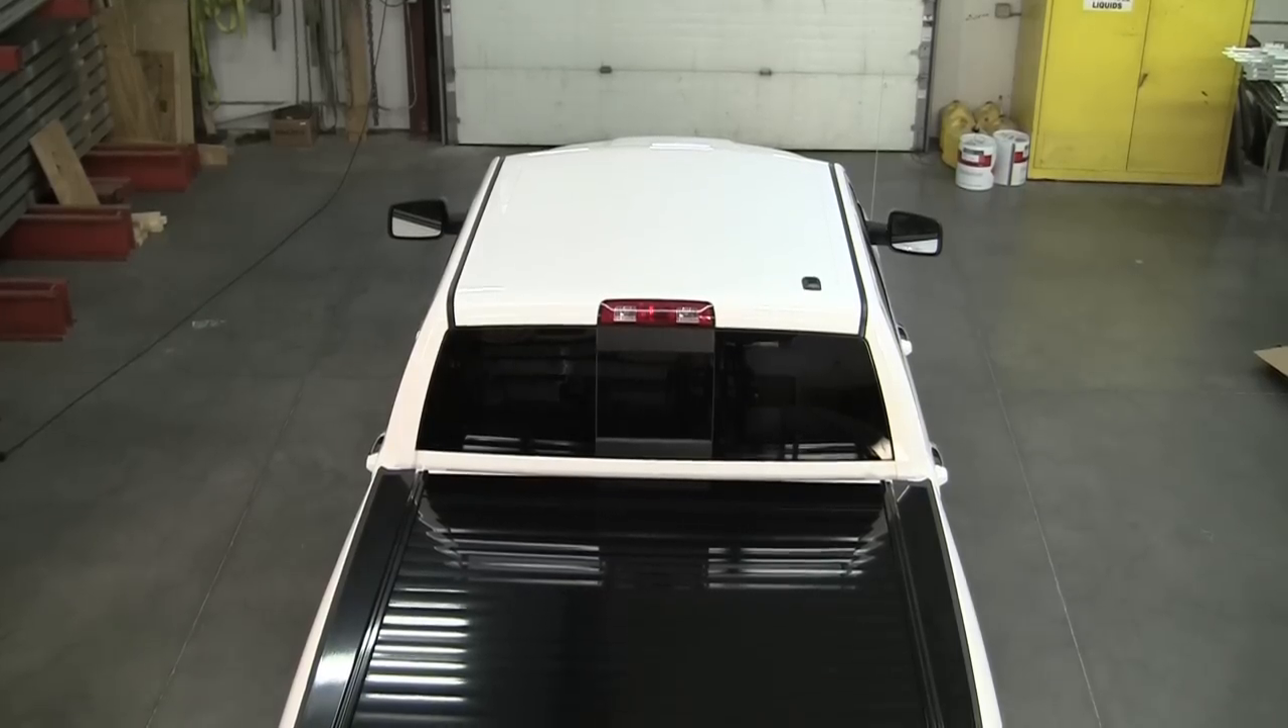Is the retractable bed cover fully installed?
Yes.